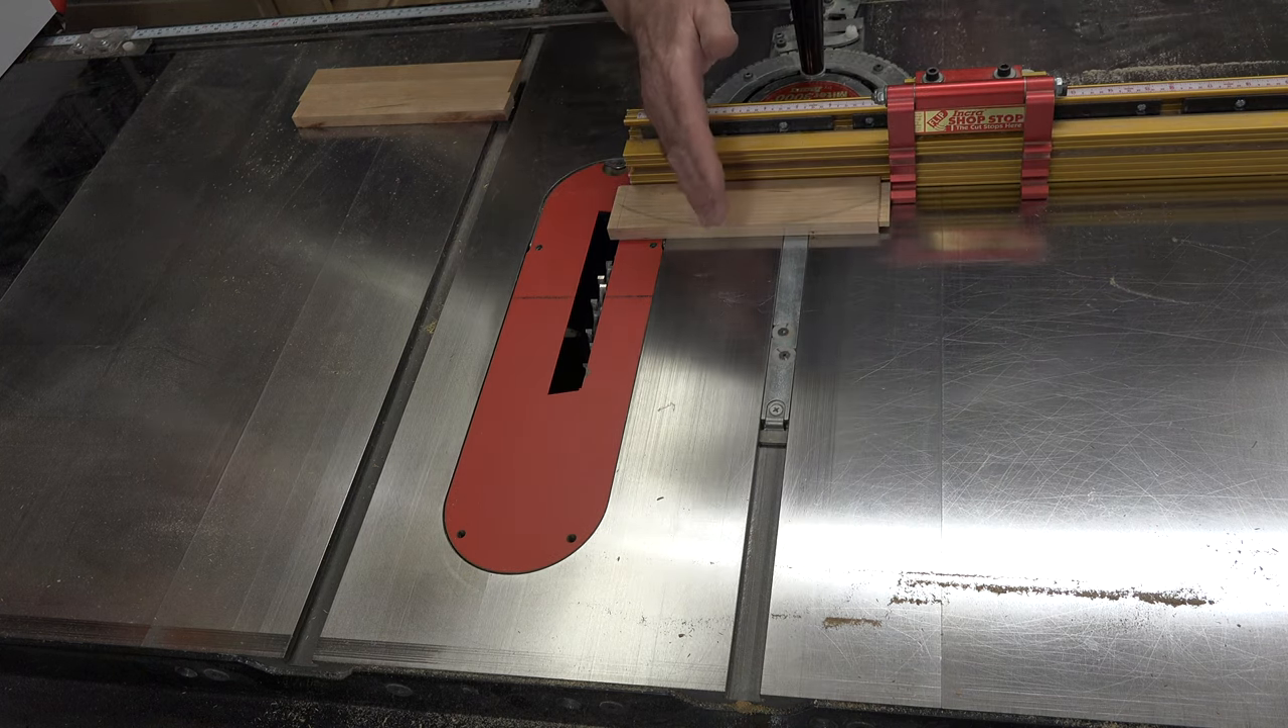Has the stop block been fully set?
Yes.